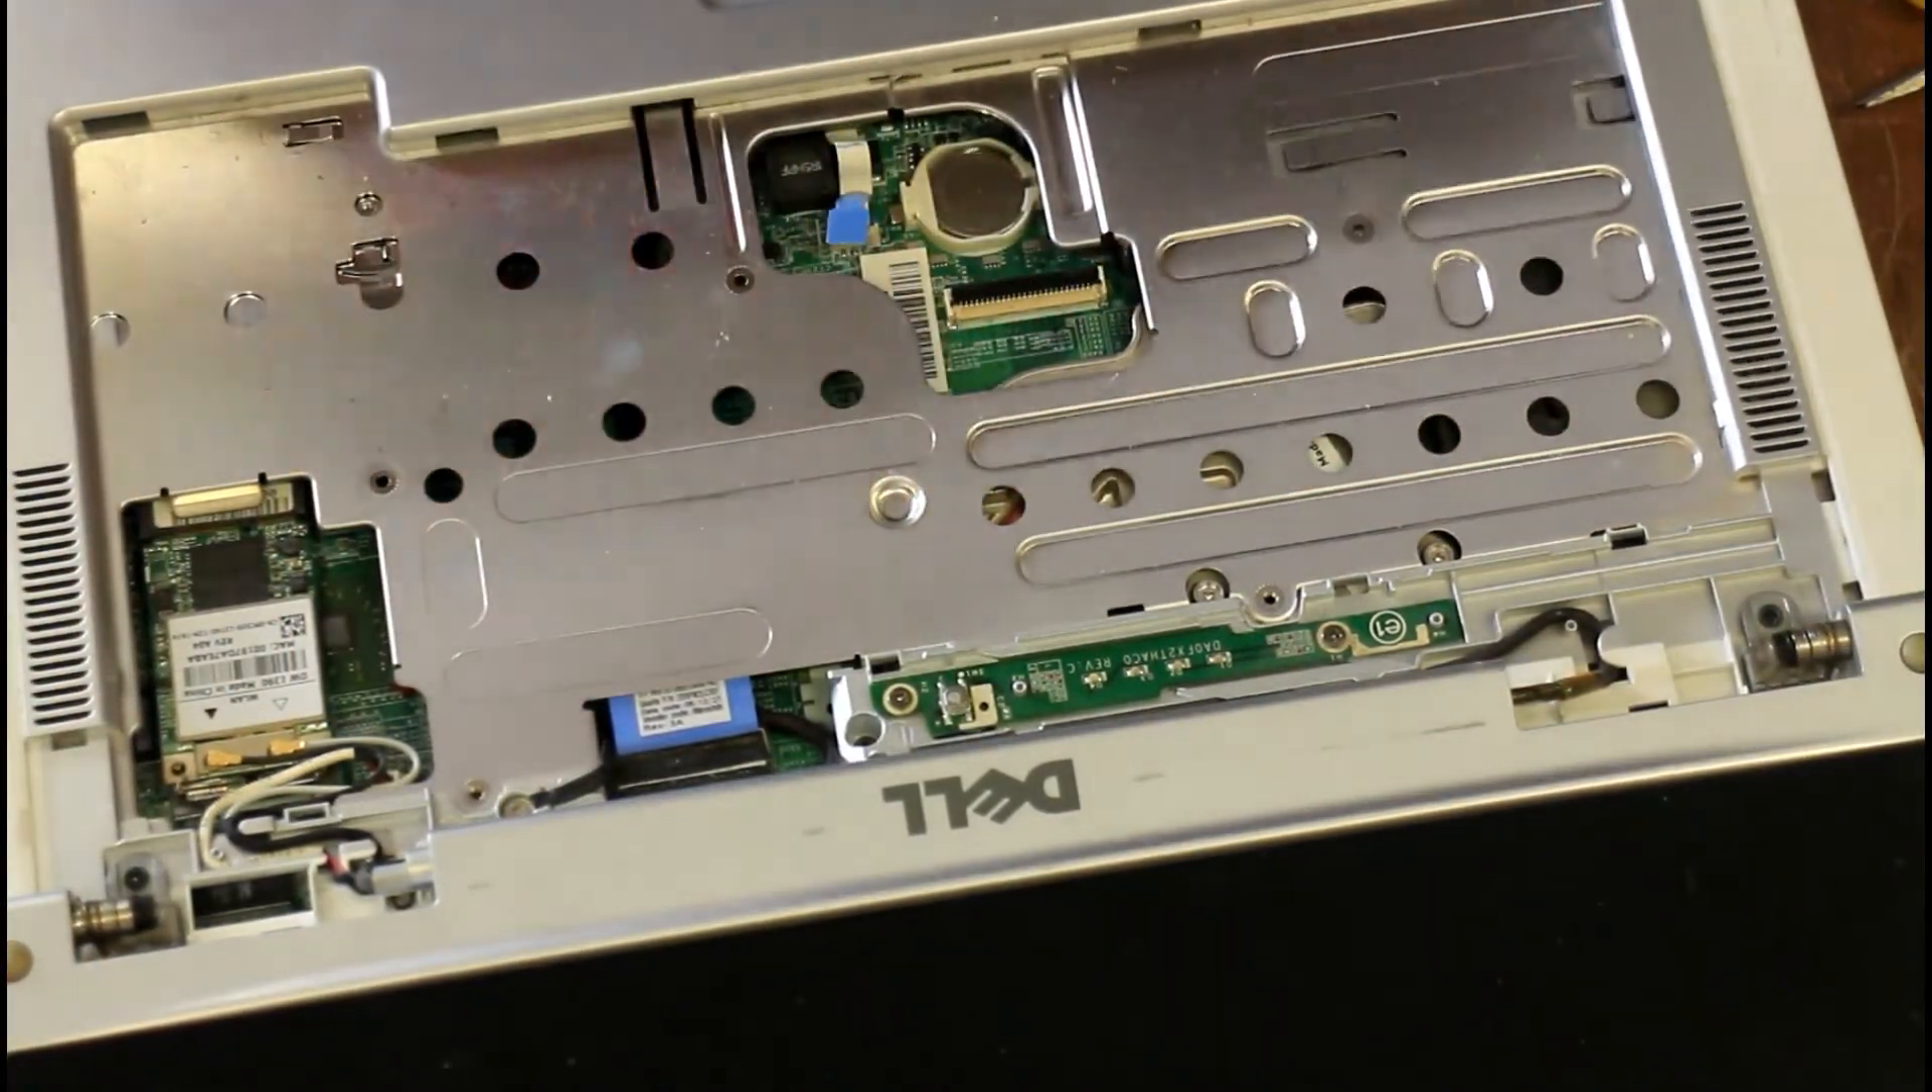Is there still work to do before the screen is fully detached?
Yes.